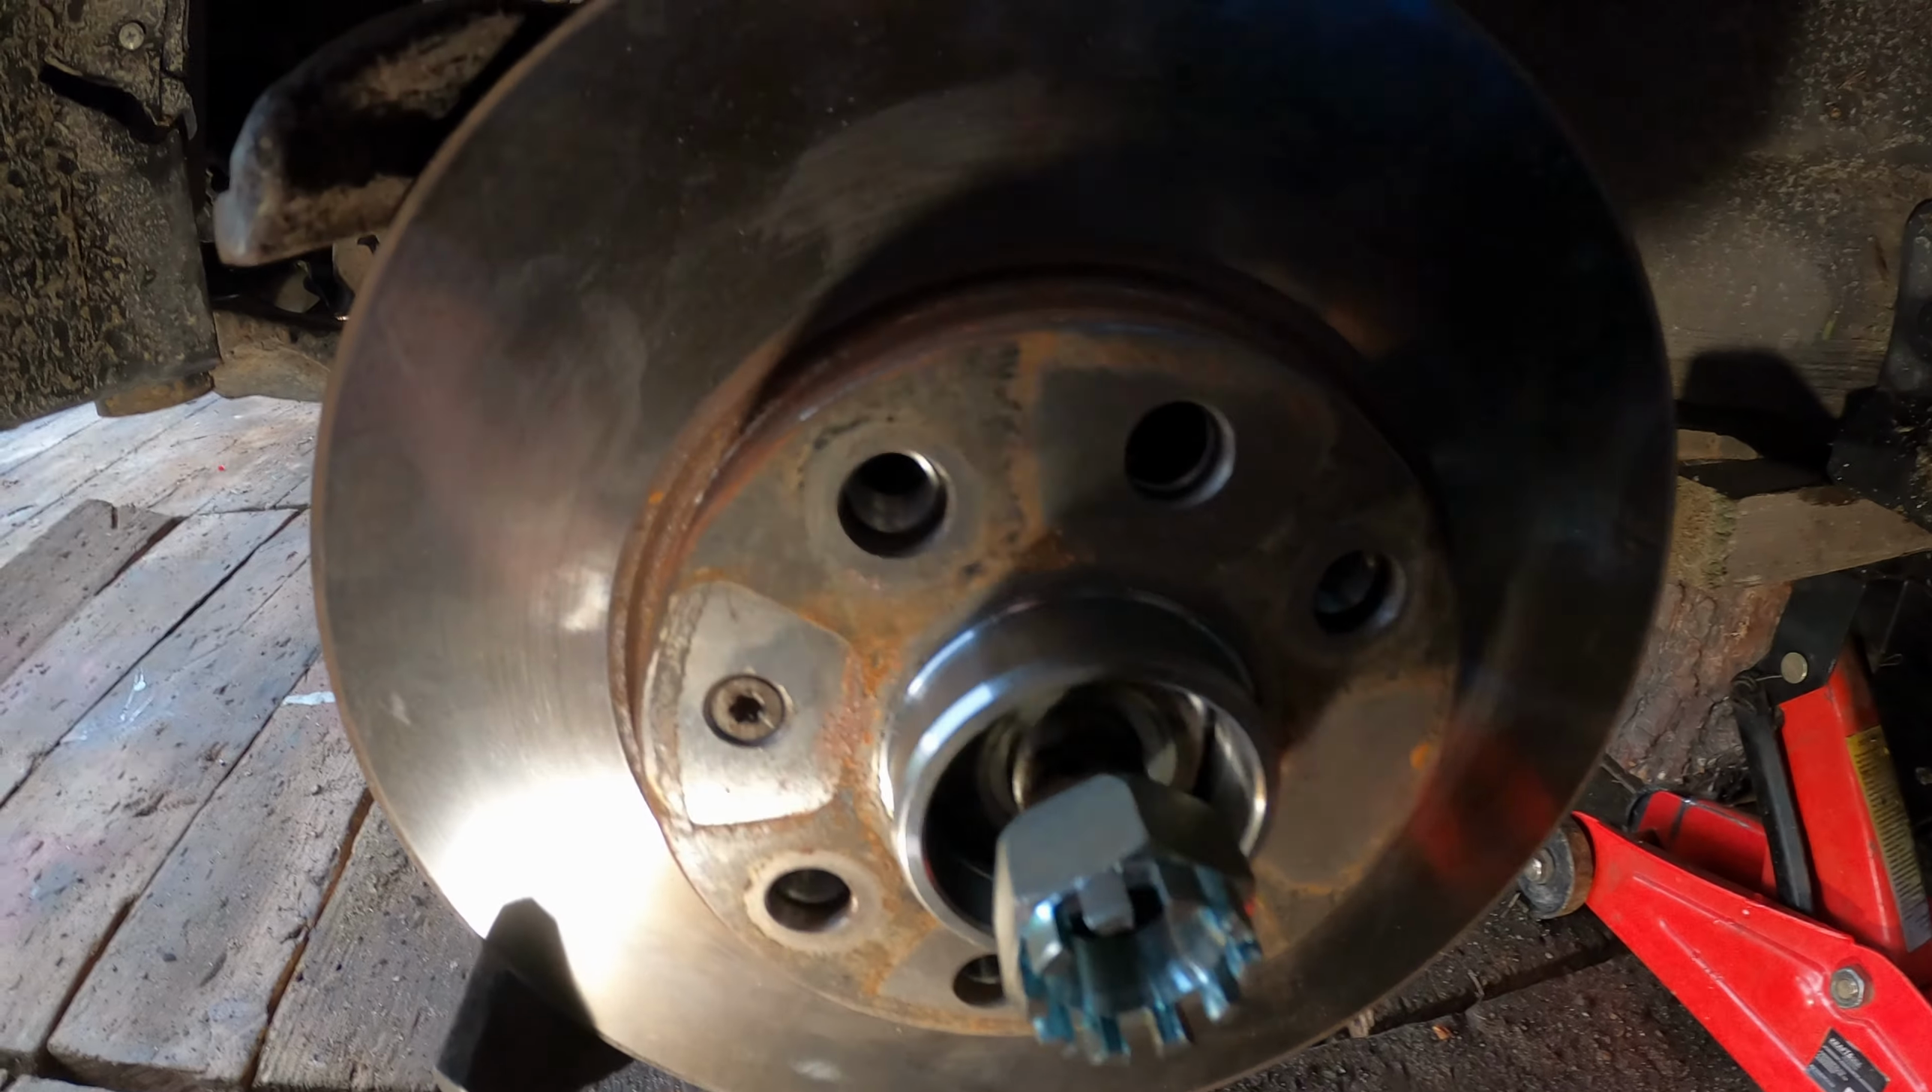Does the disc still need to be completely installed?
No.